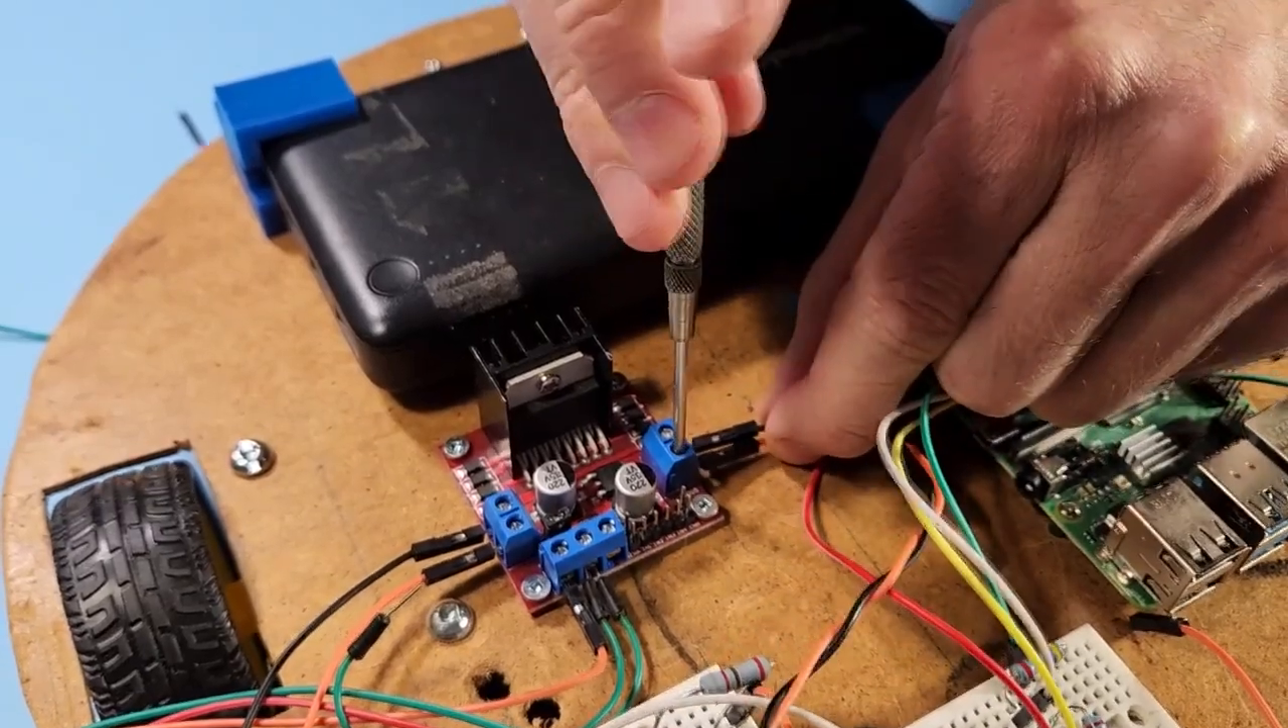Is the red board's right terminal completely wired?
No.